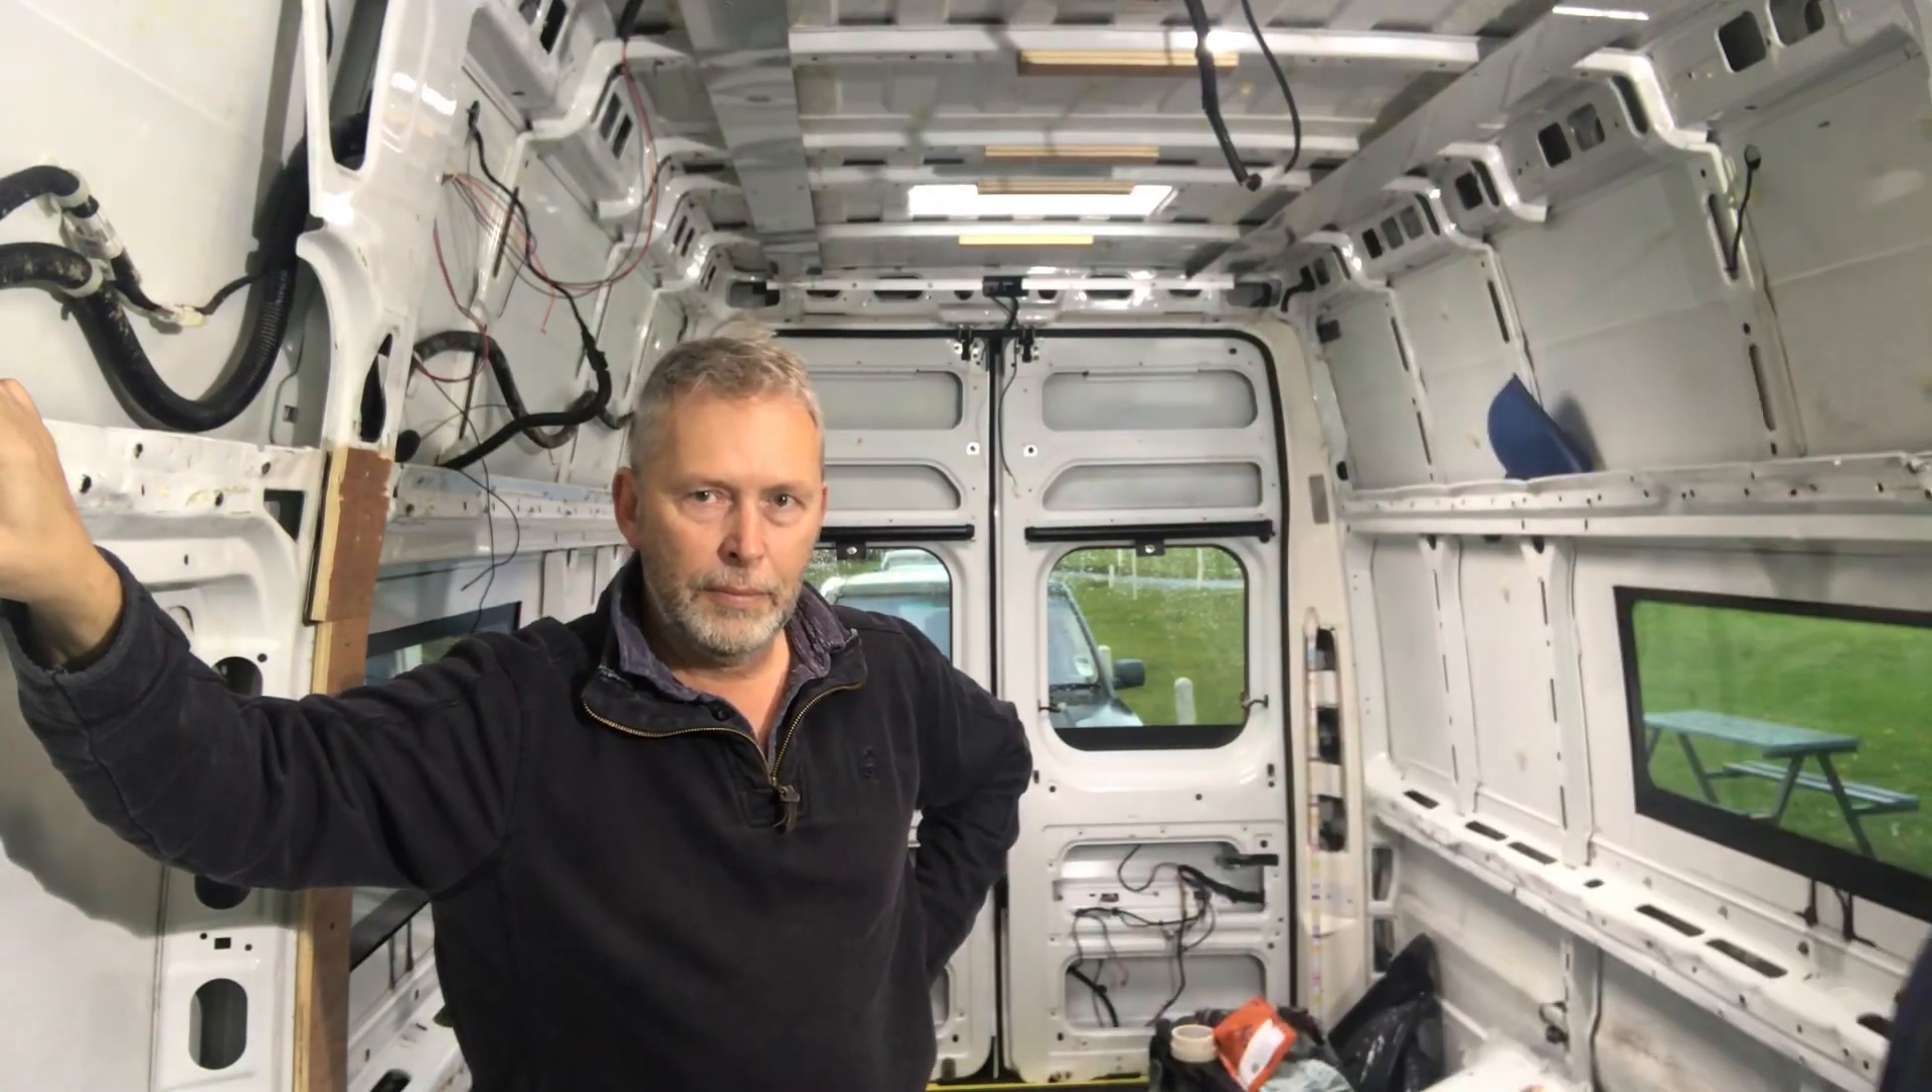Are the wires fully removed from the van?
No.